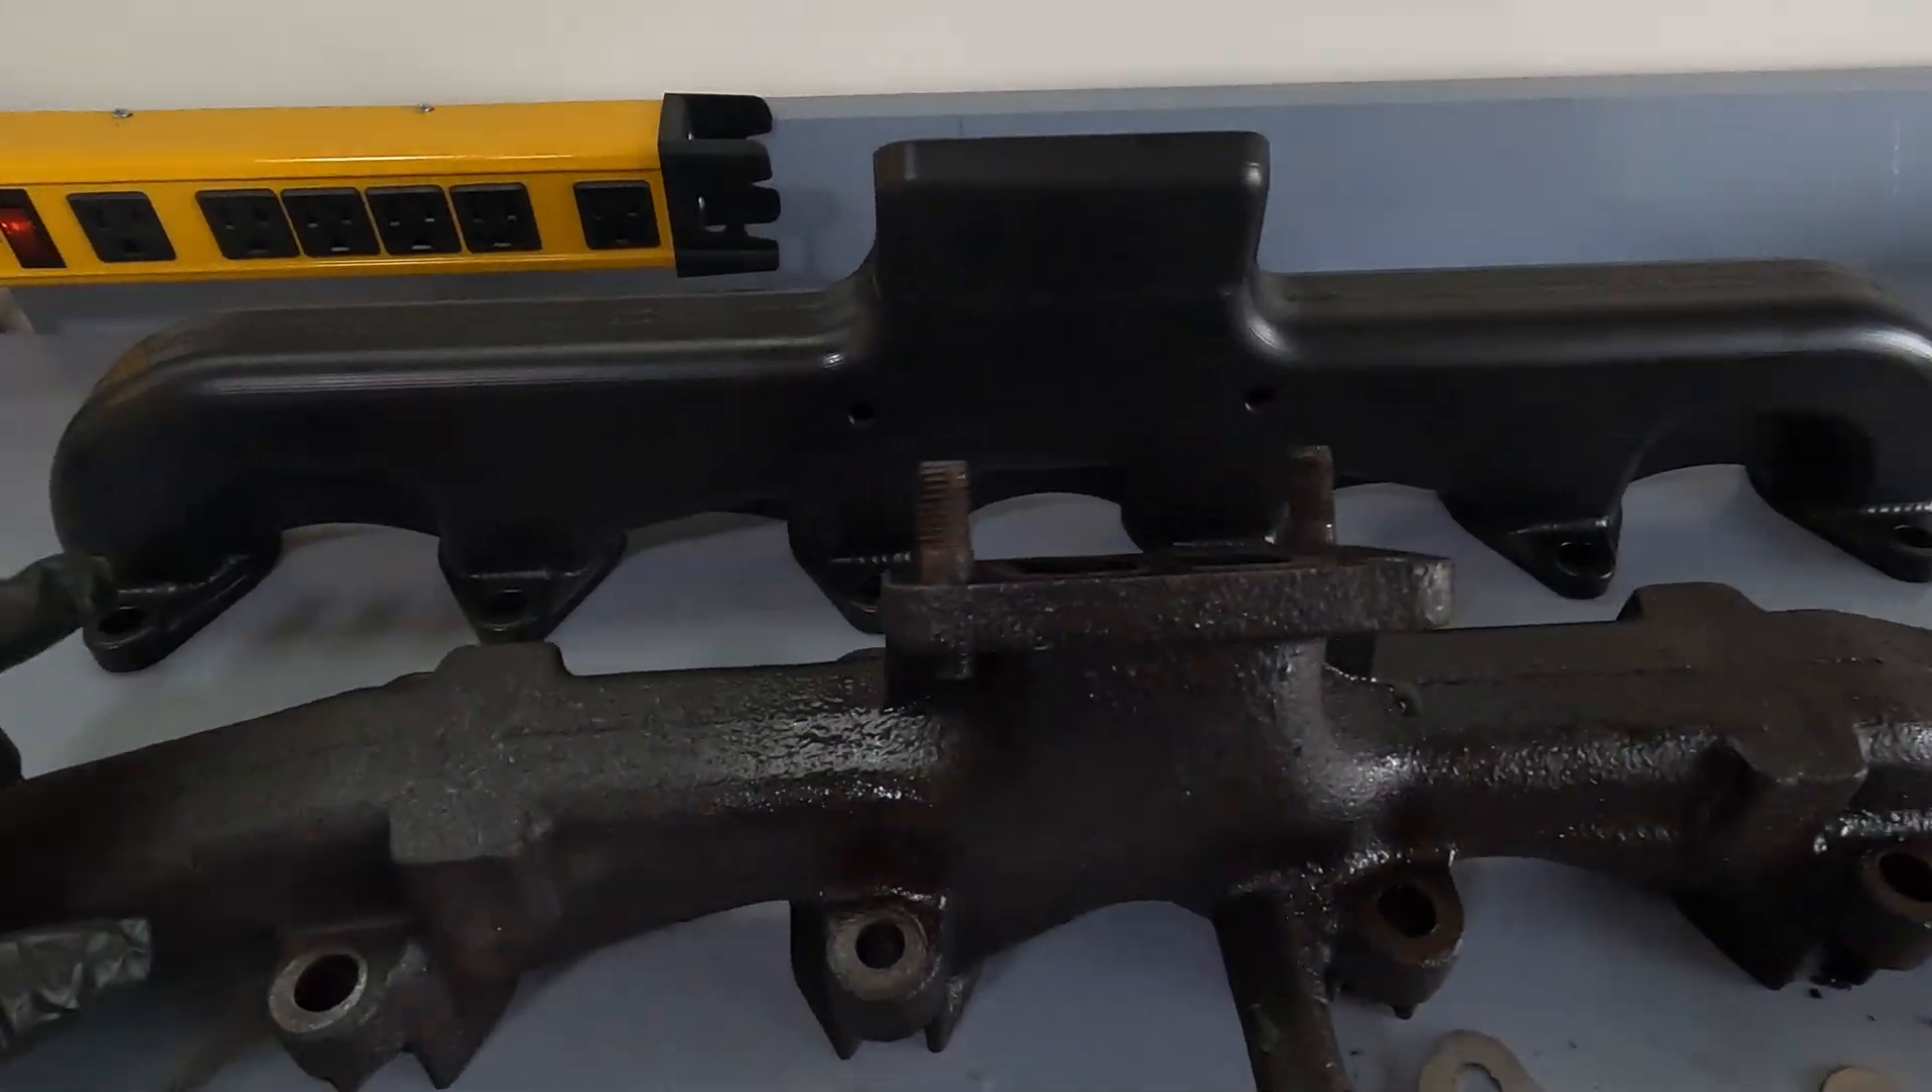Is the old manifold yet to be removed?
No.